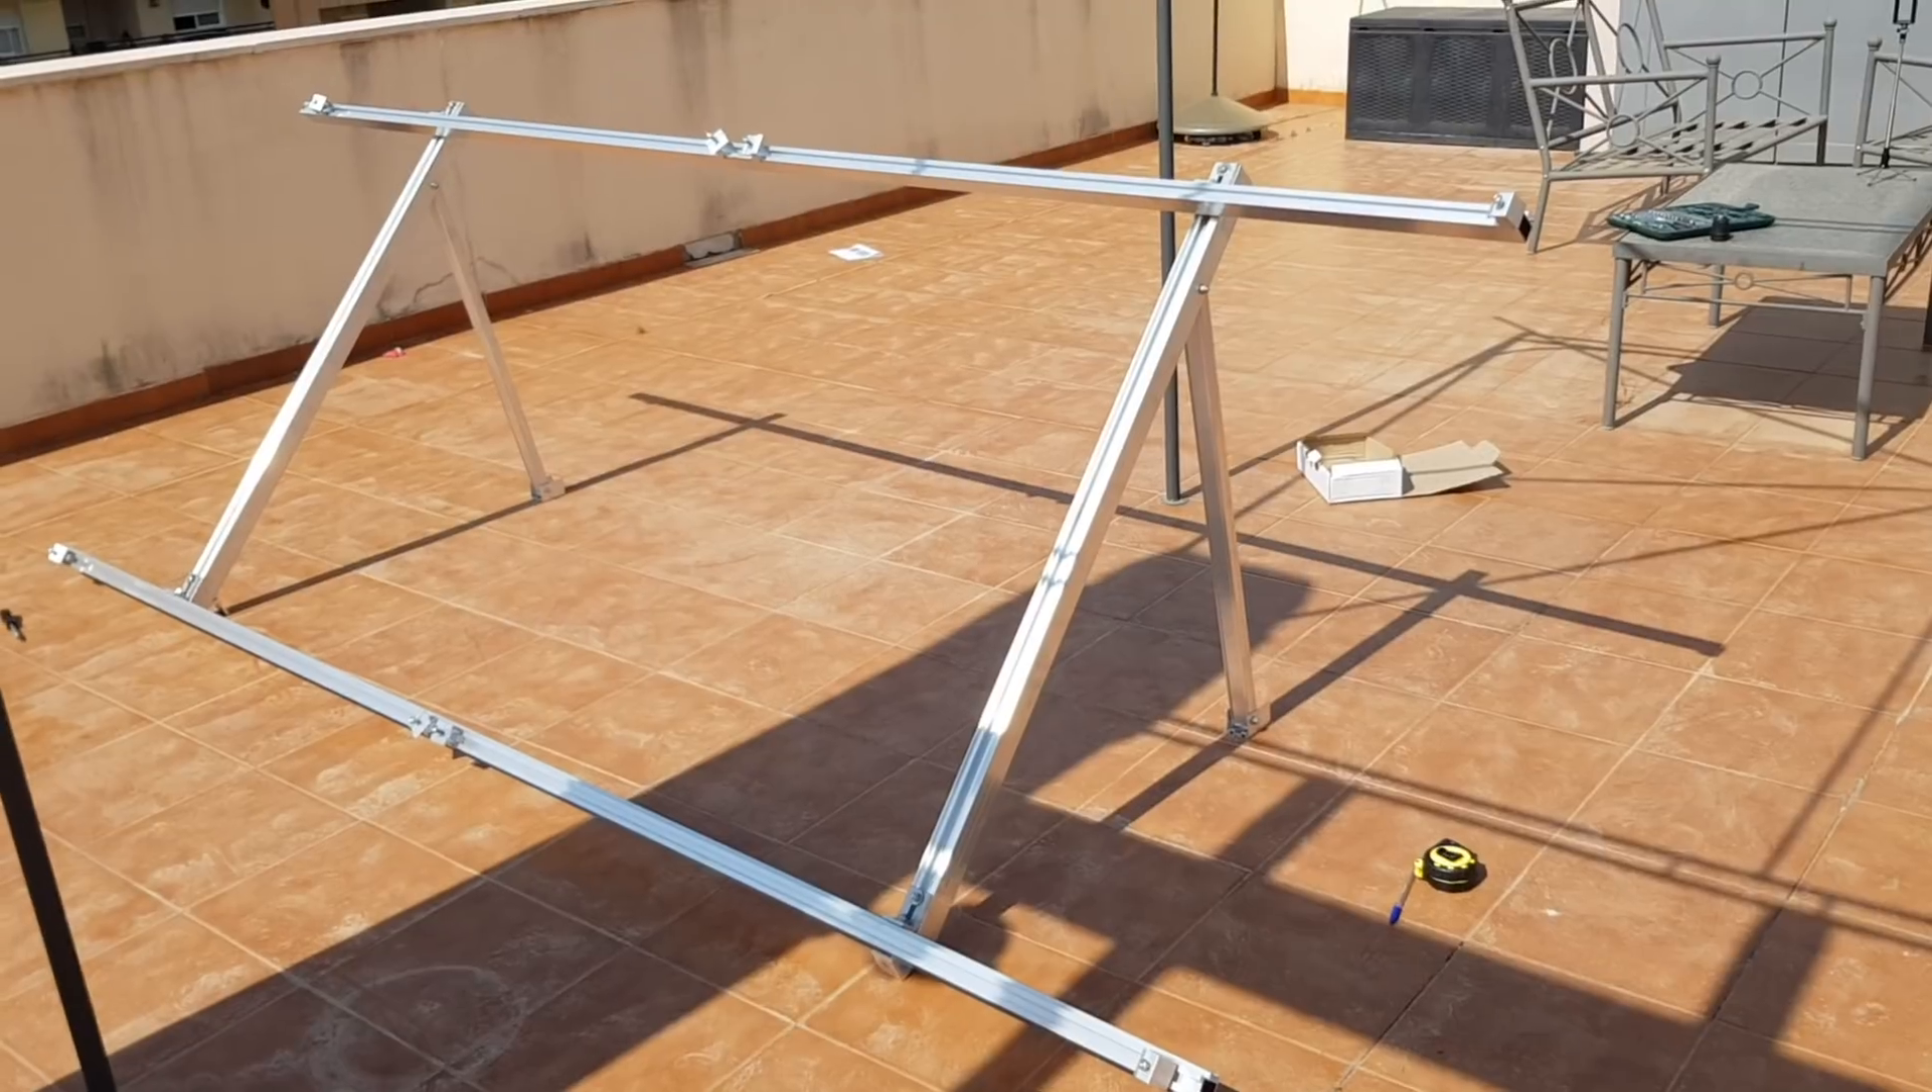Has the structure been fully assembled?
Yes.